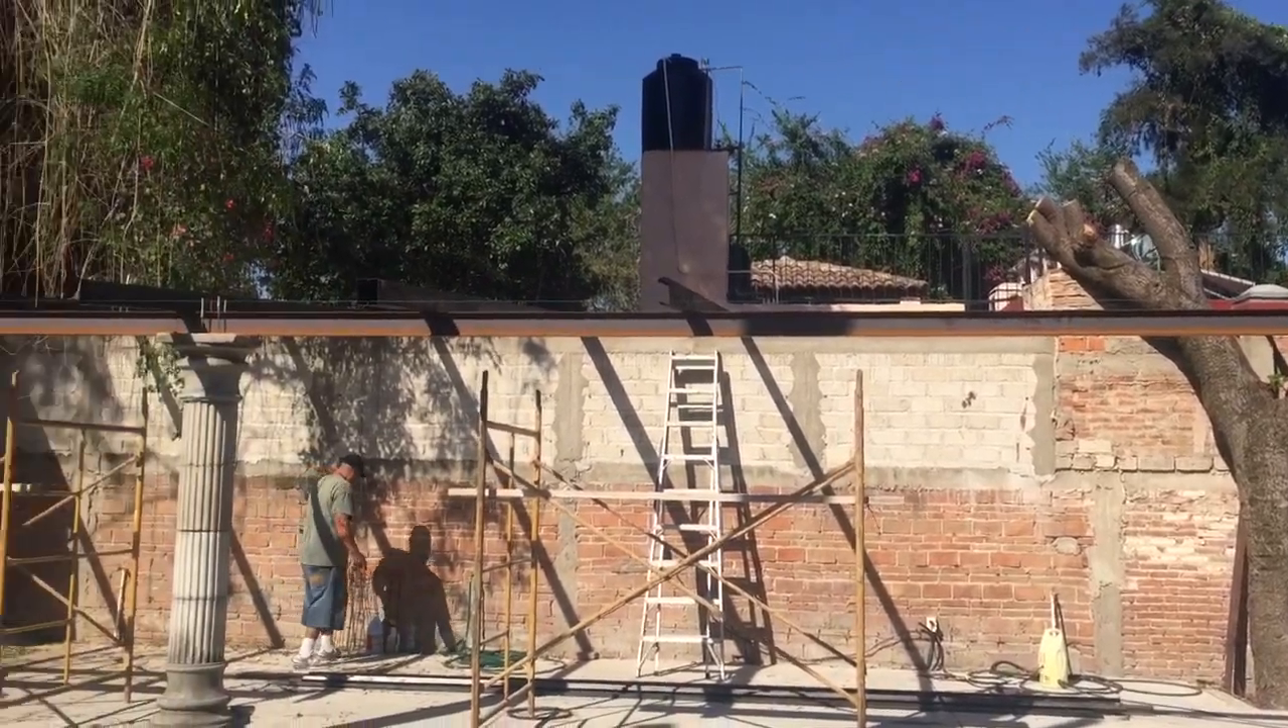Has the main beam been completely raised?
Yes.